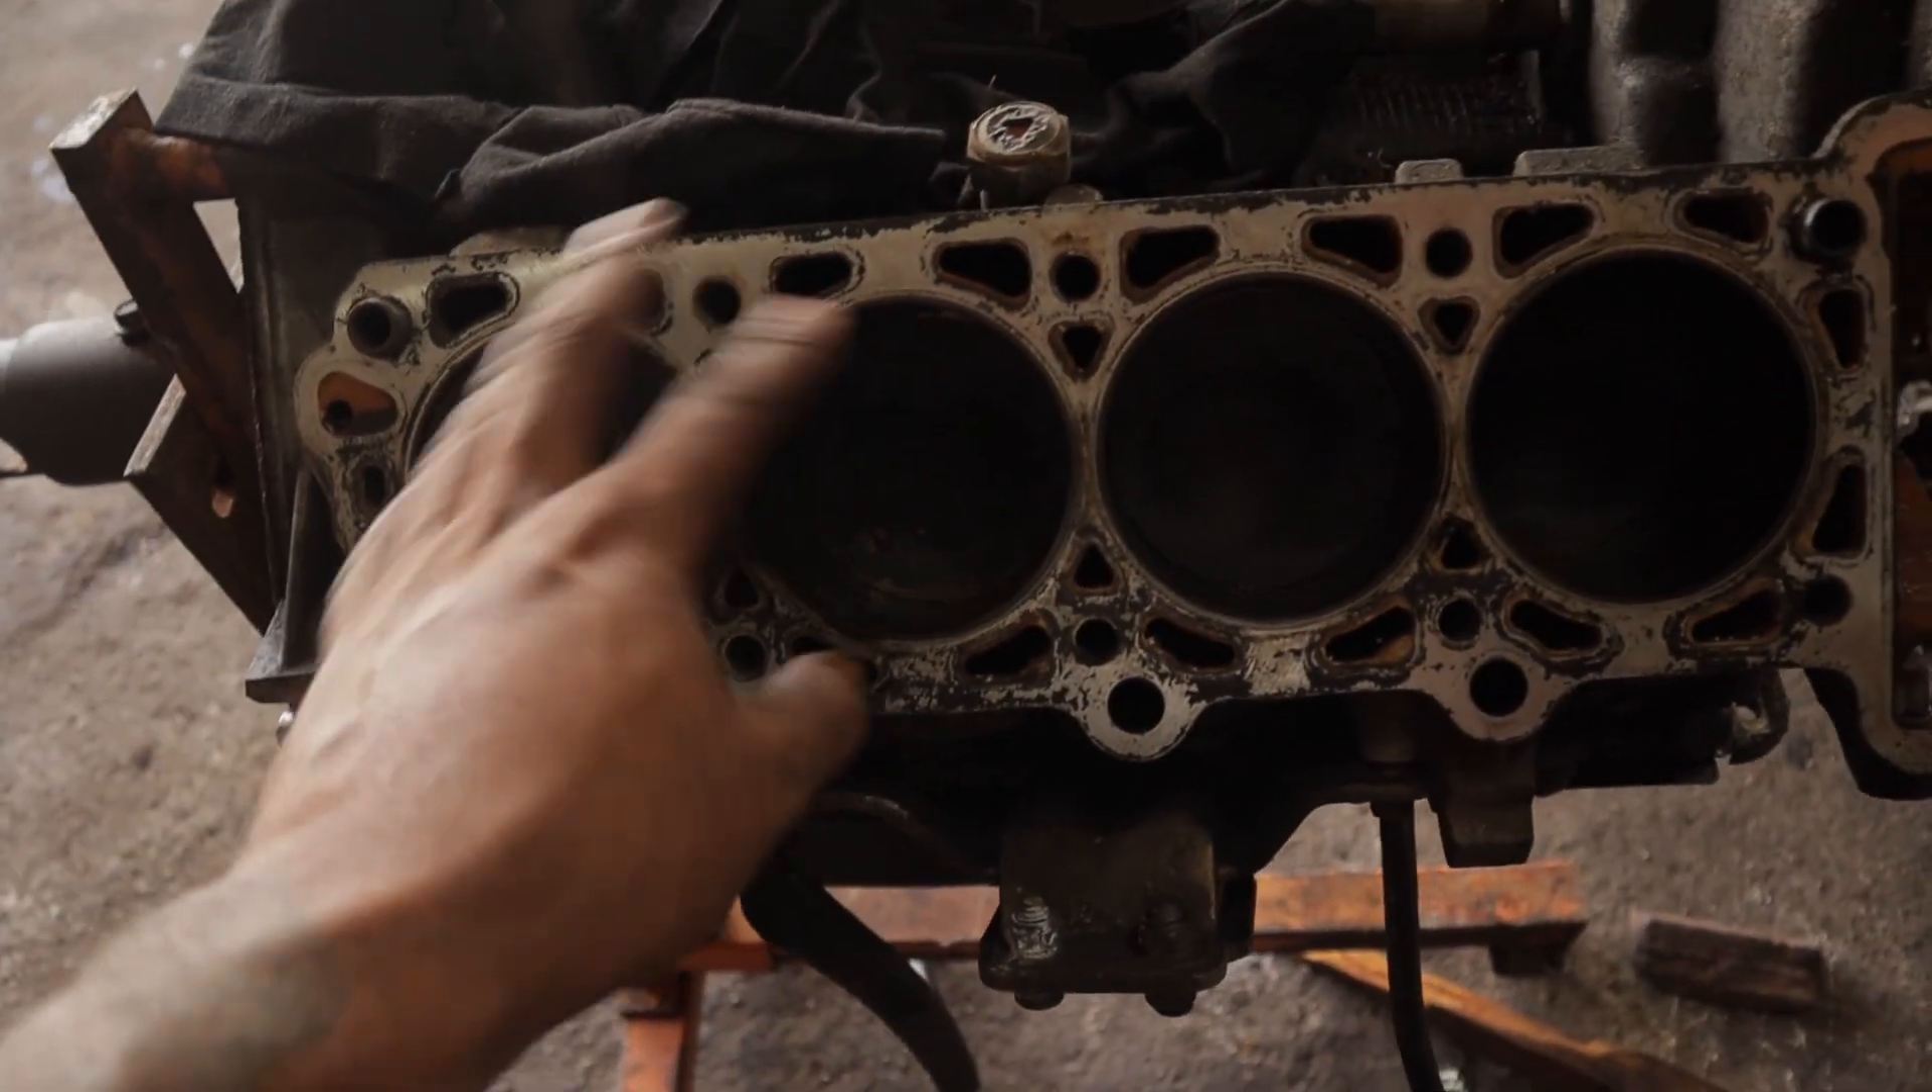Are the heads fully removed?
Yes.